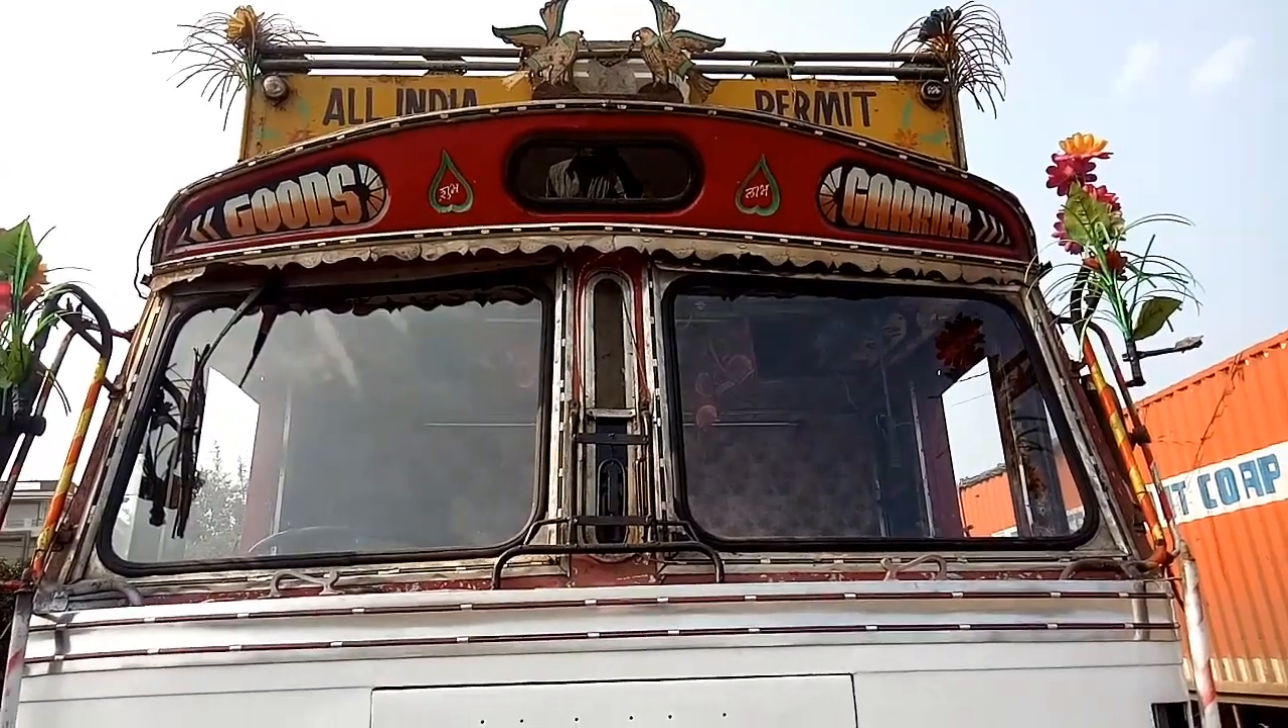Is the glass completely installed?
Yes.